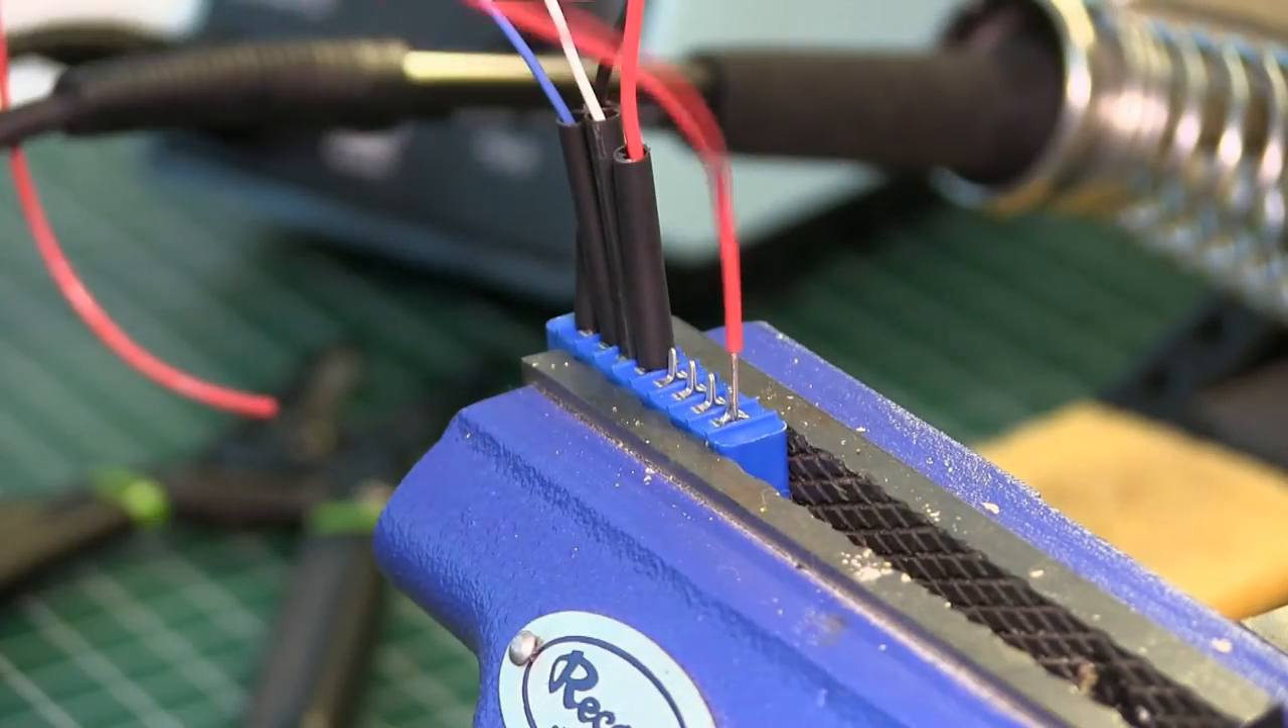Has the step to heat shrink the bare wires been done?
No.